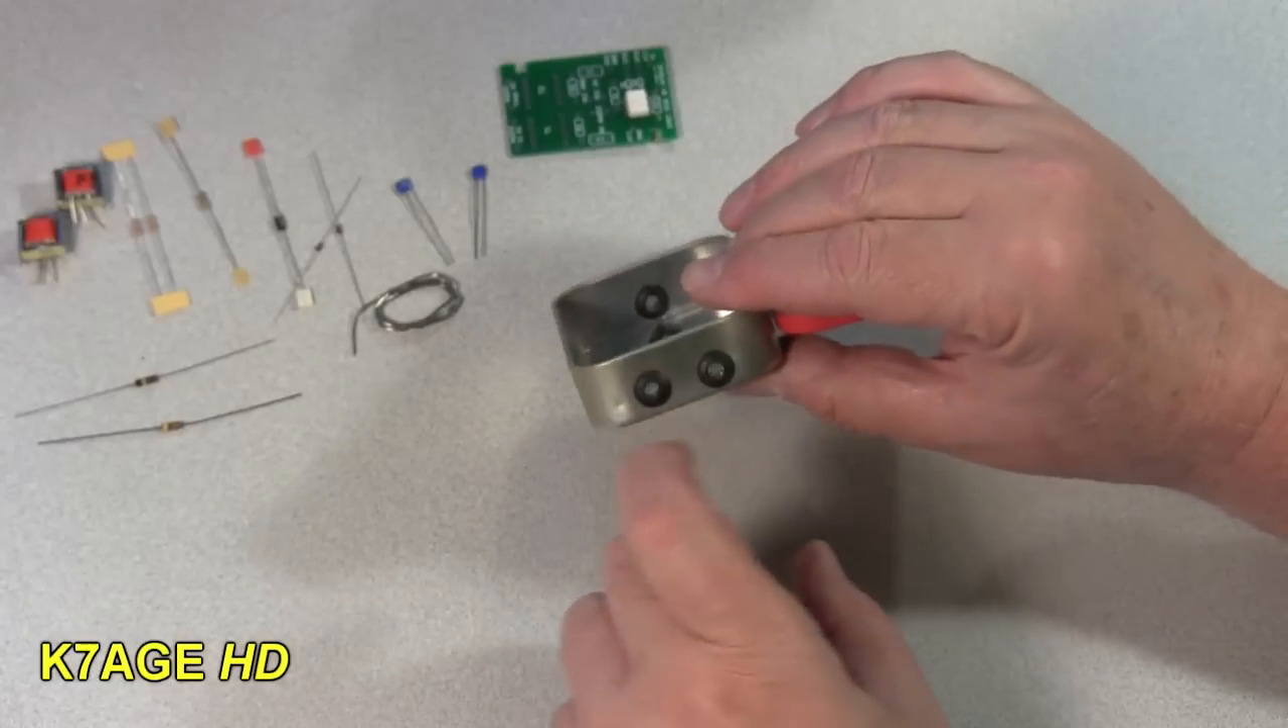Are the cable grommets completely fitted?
Yes.